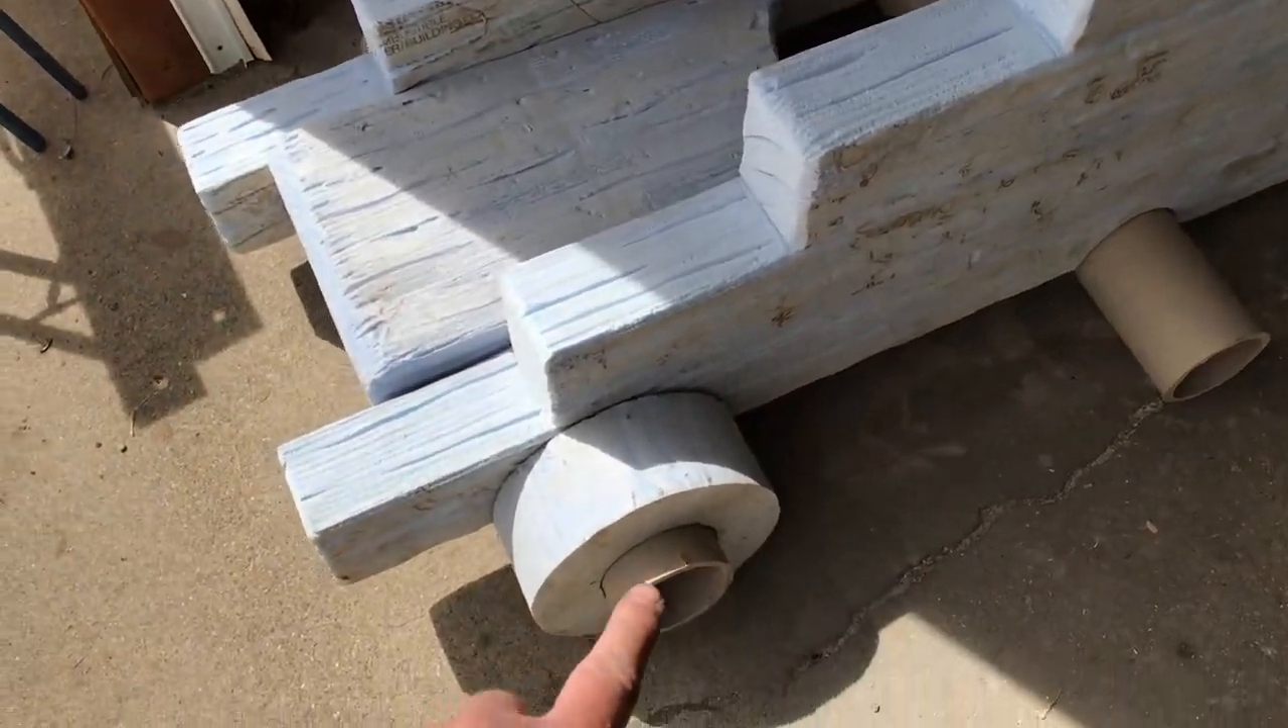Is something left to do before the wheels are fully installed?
Yes.